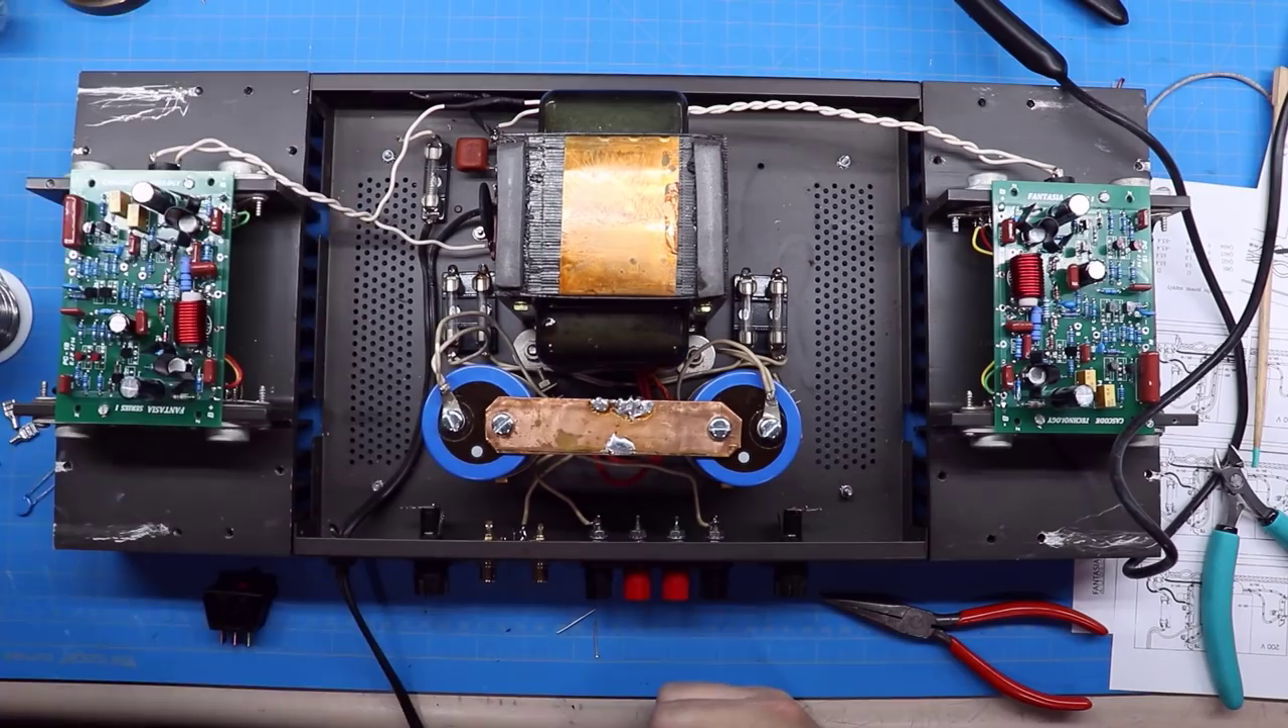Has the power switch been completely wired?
No.